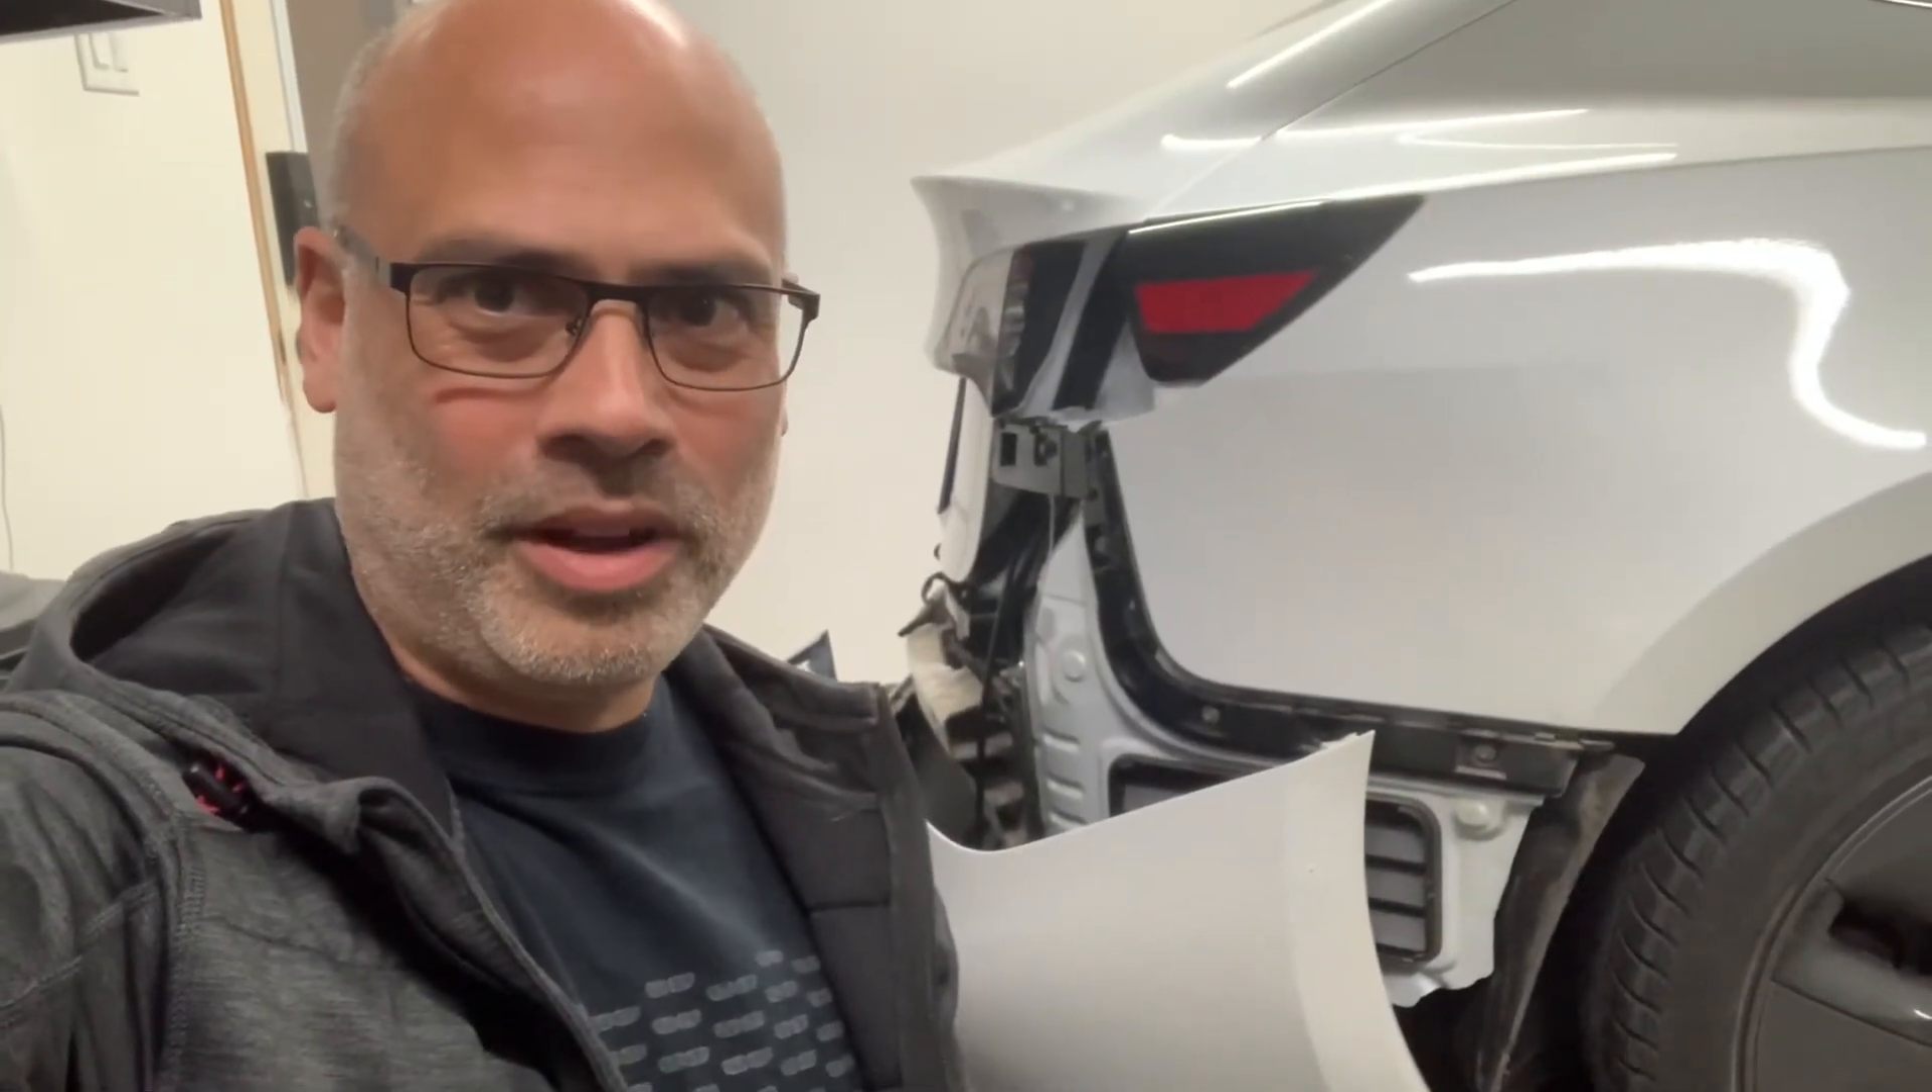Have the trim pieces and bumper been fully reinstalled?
No.